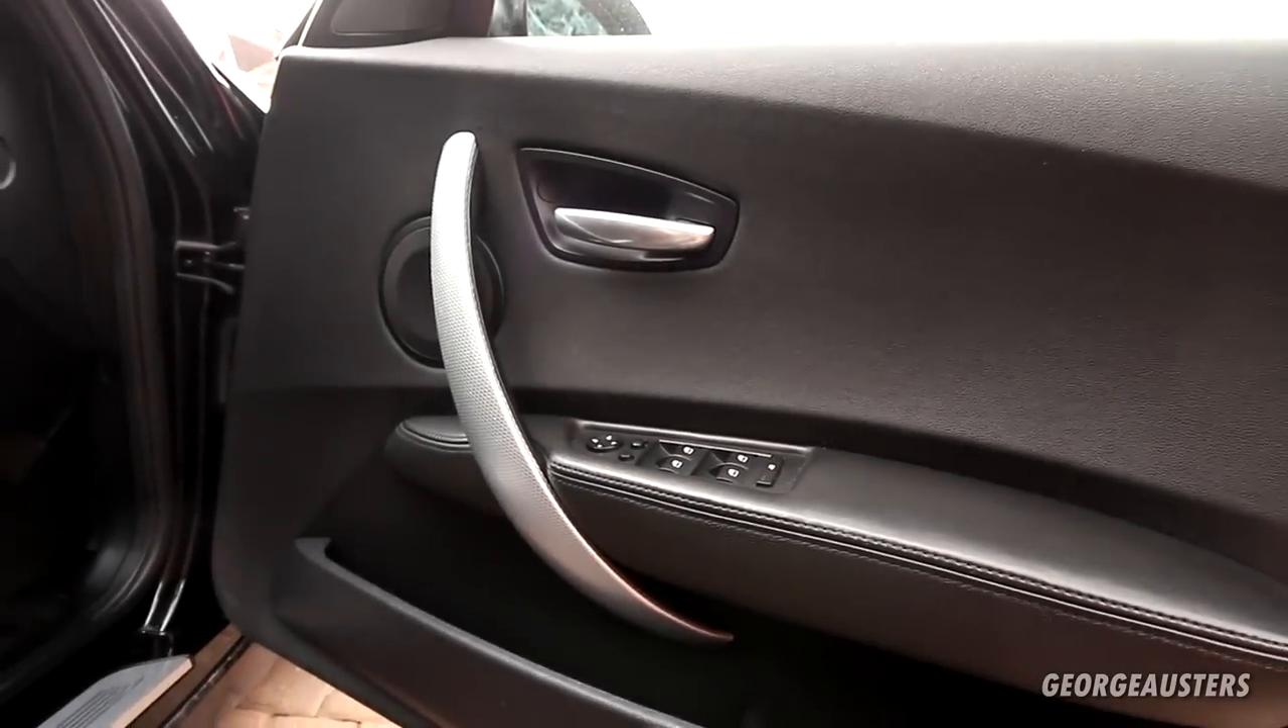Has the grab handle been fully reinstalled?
Yes.